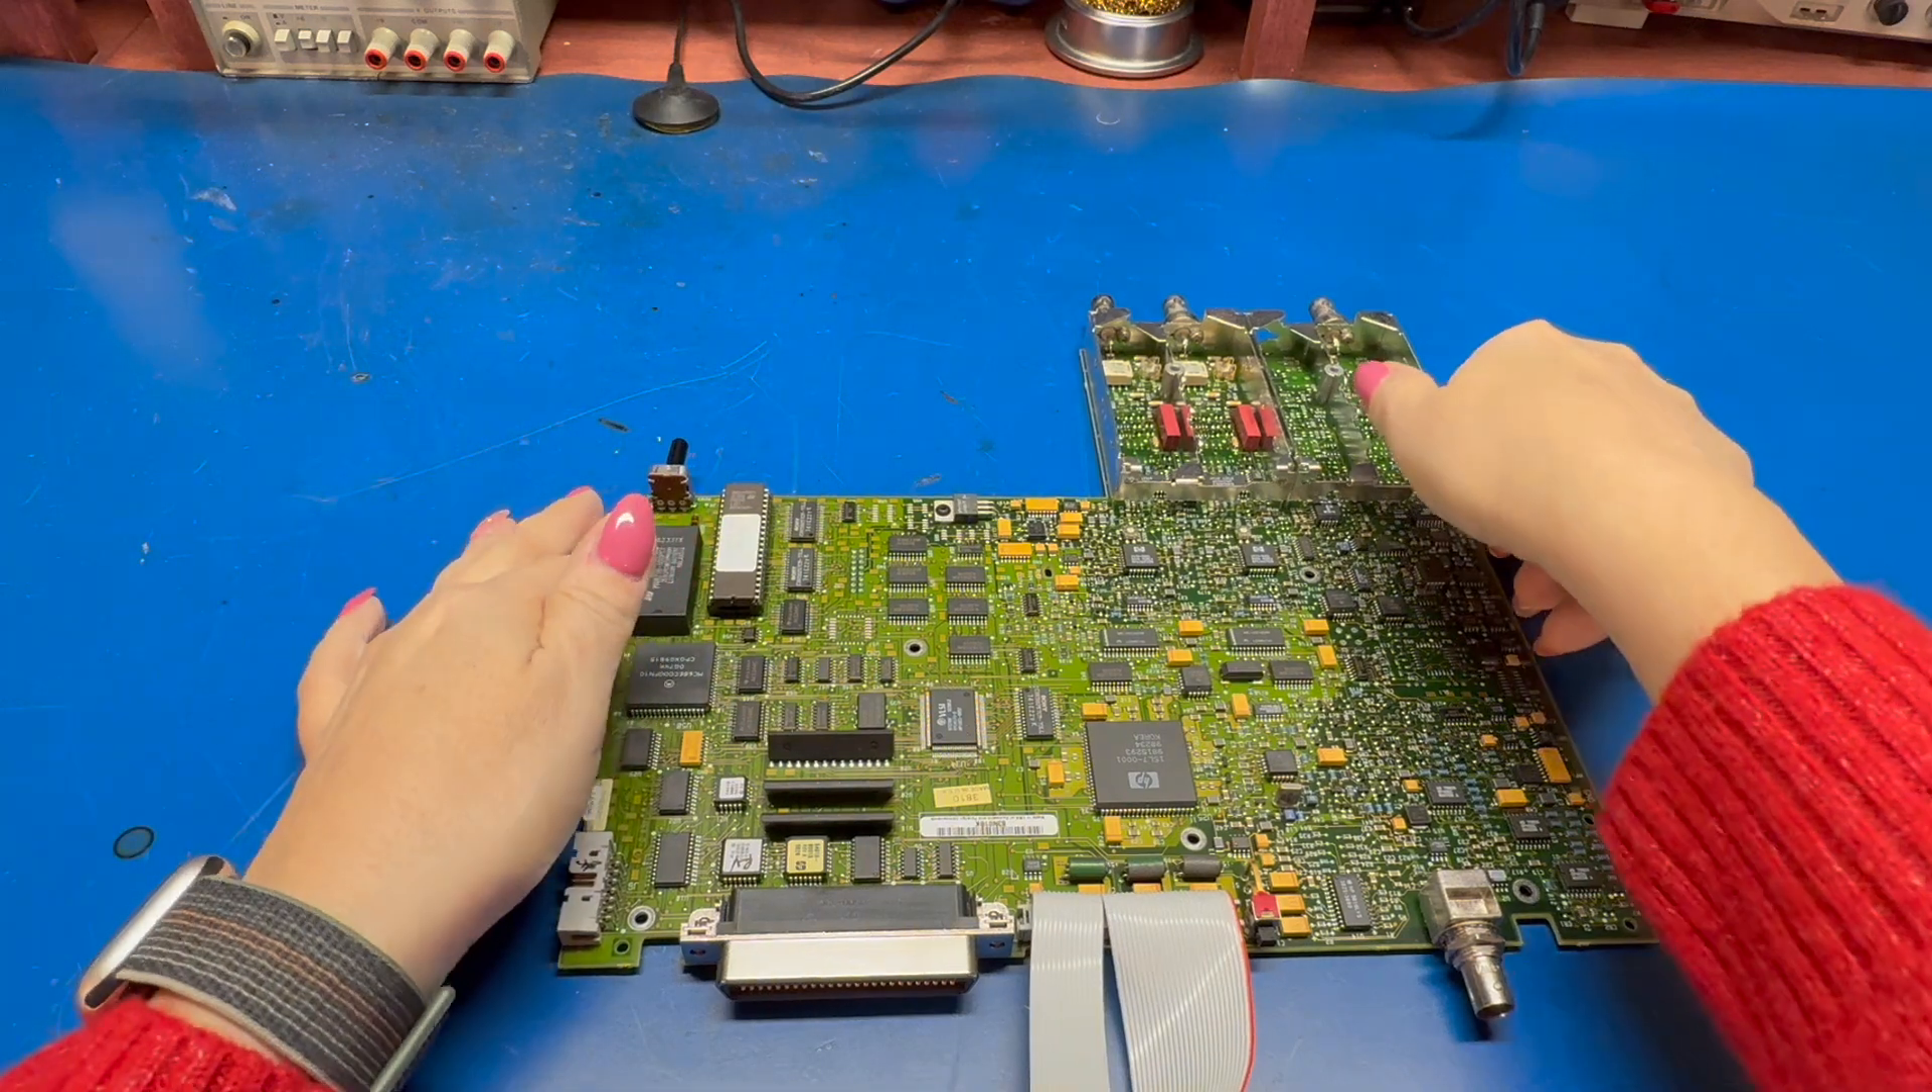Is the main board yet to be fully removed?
No.